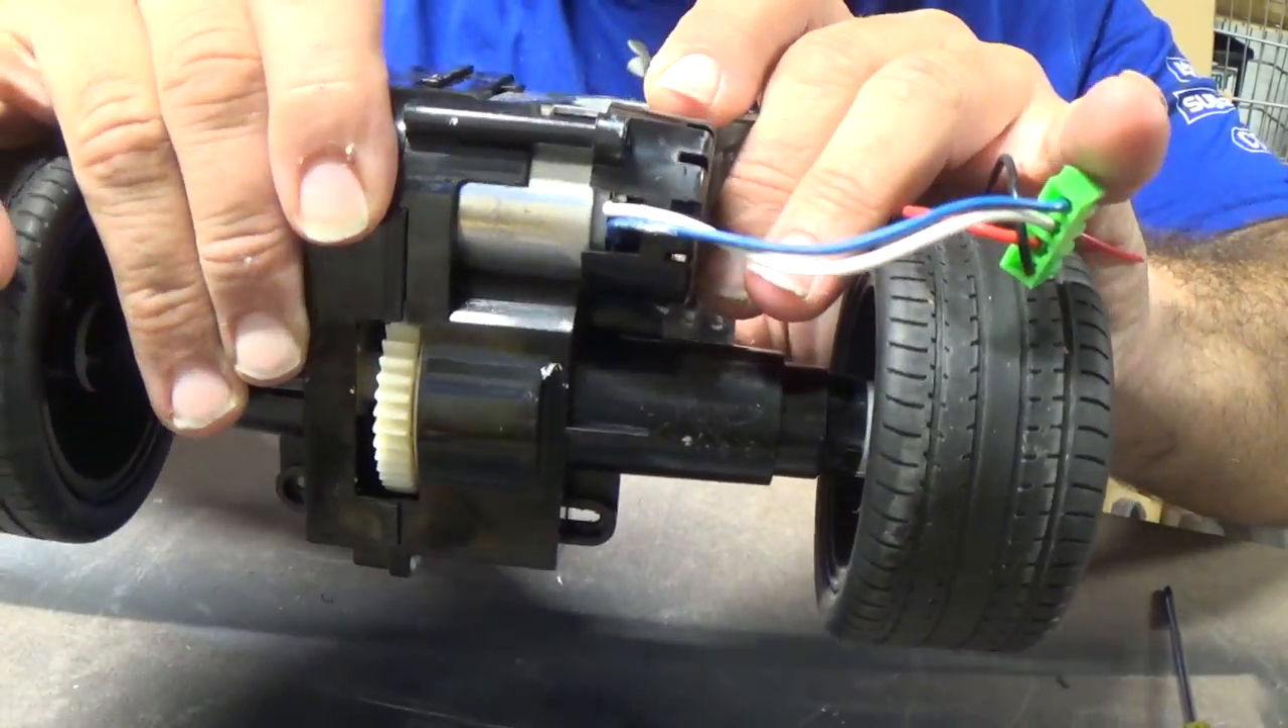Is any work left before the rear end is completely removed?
No.